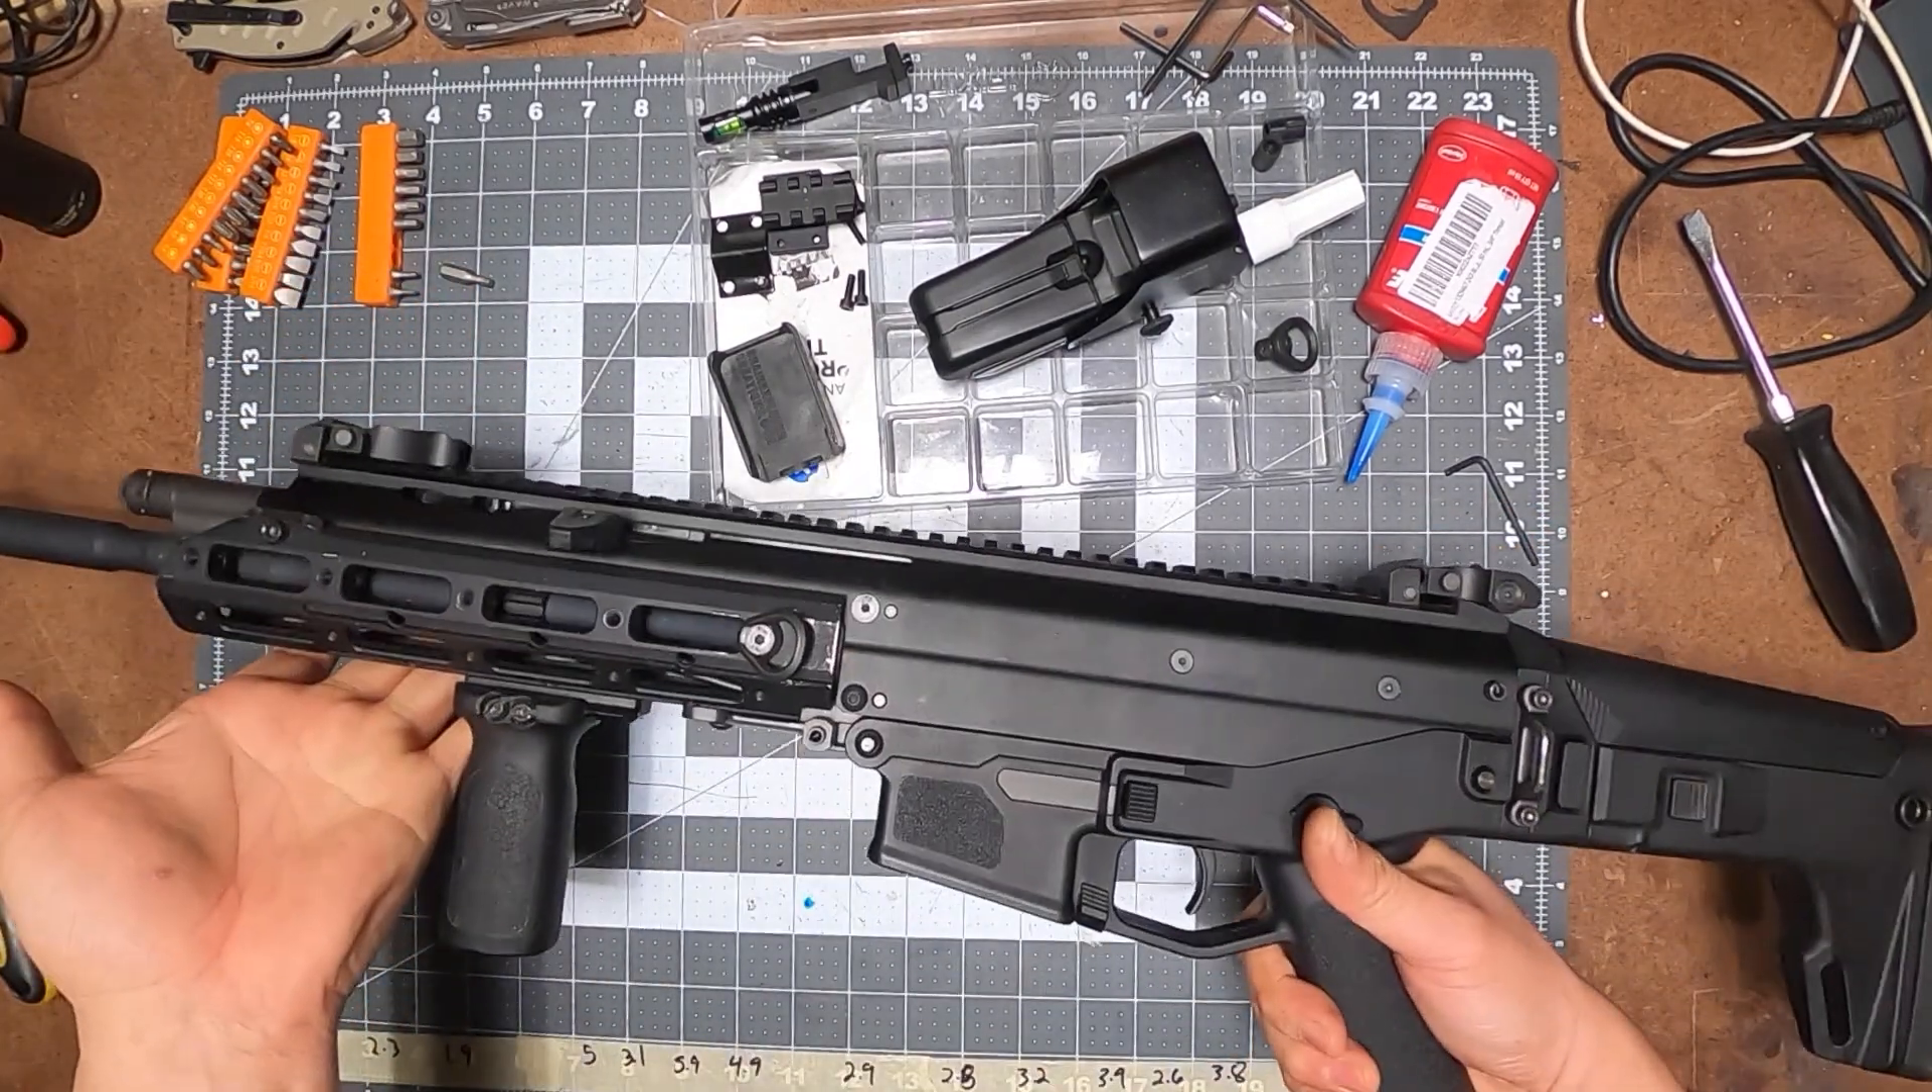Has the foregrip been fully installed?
Yes.